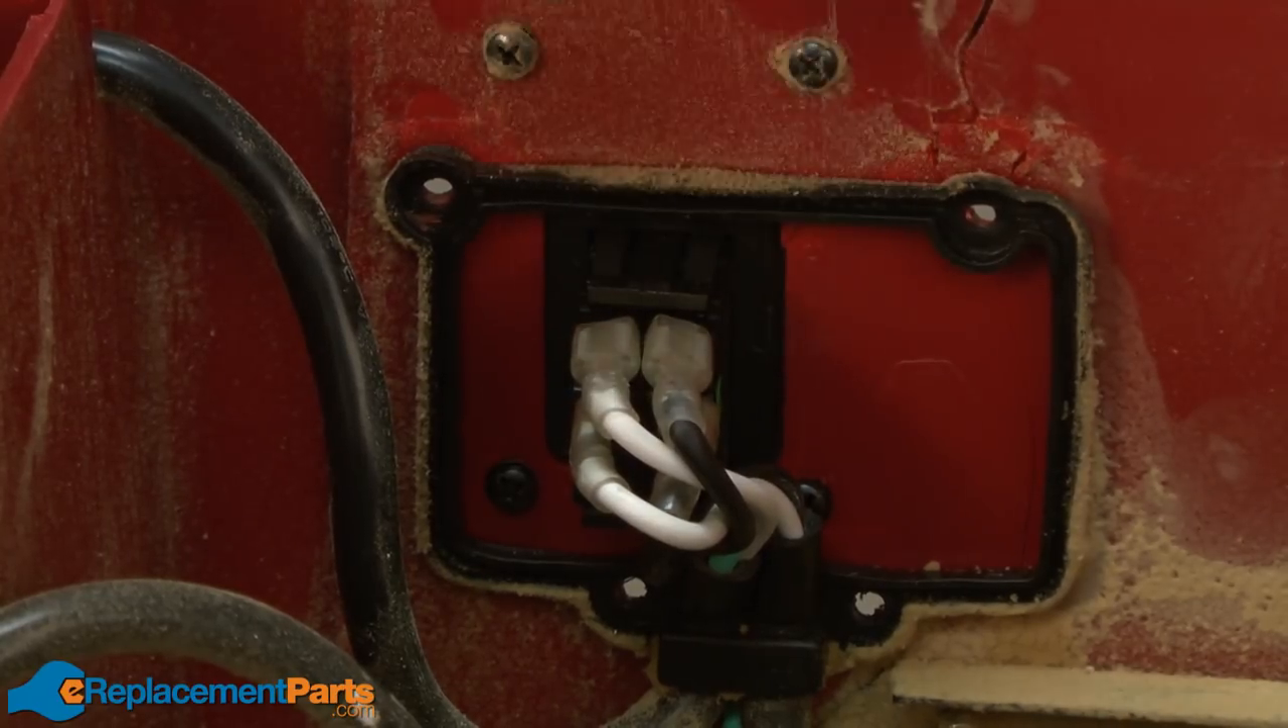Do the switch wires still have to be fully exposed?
No.